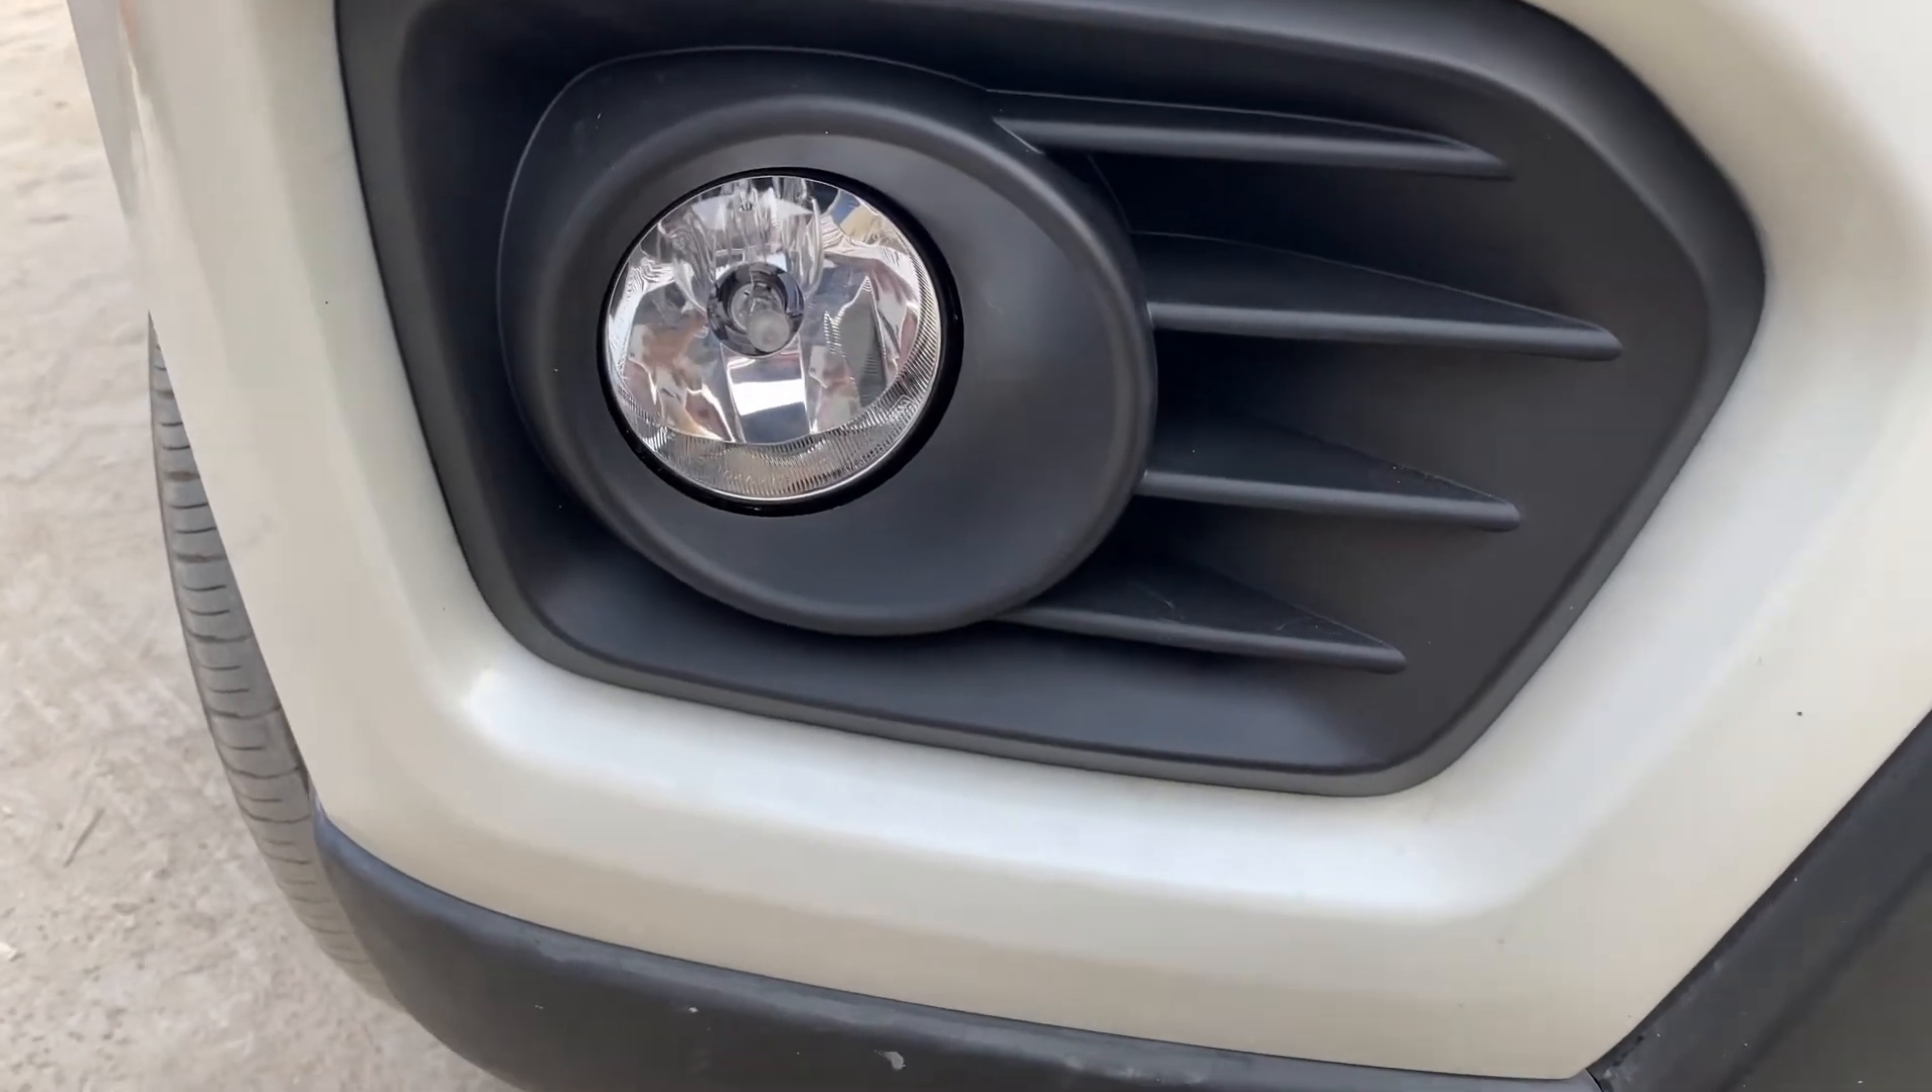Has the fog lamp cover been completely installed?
Yes.